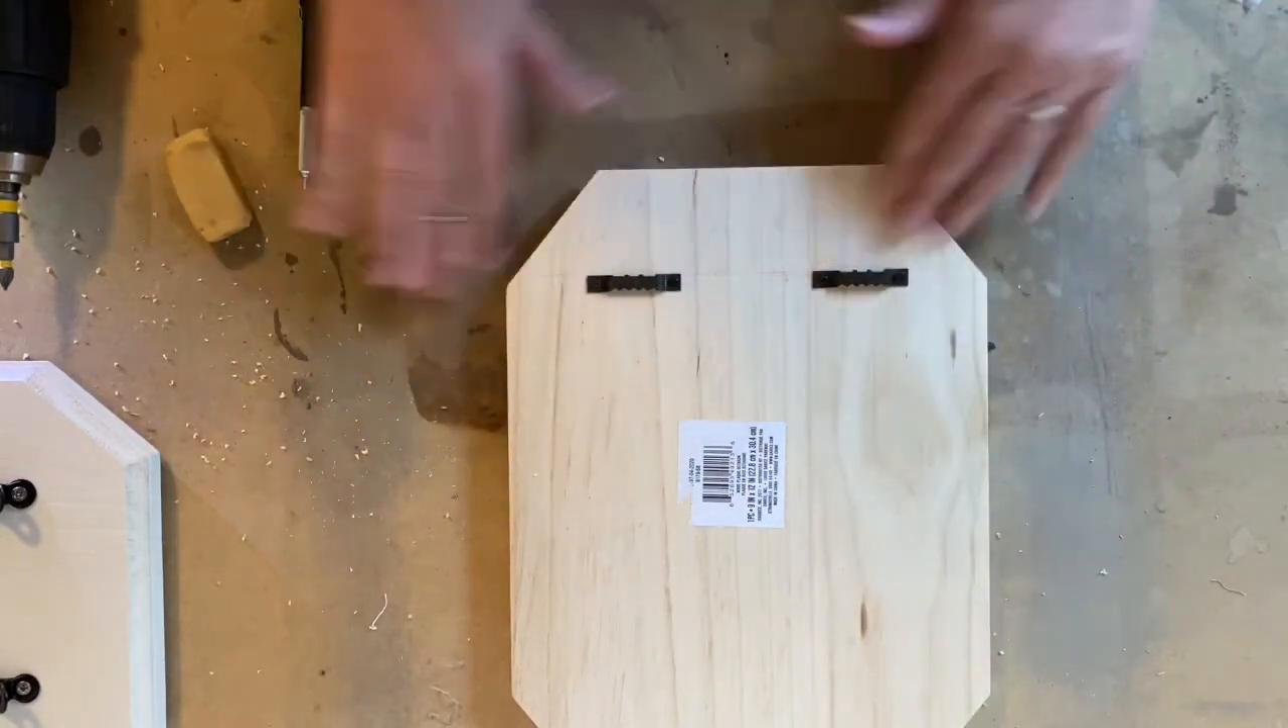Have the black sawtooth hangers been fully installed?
Yes.